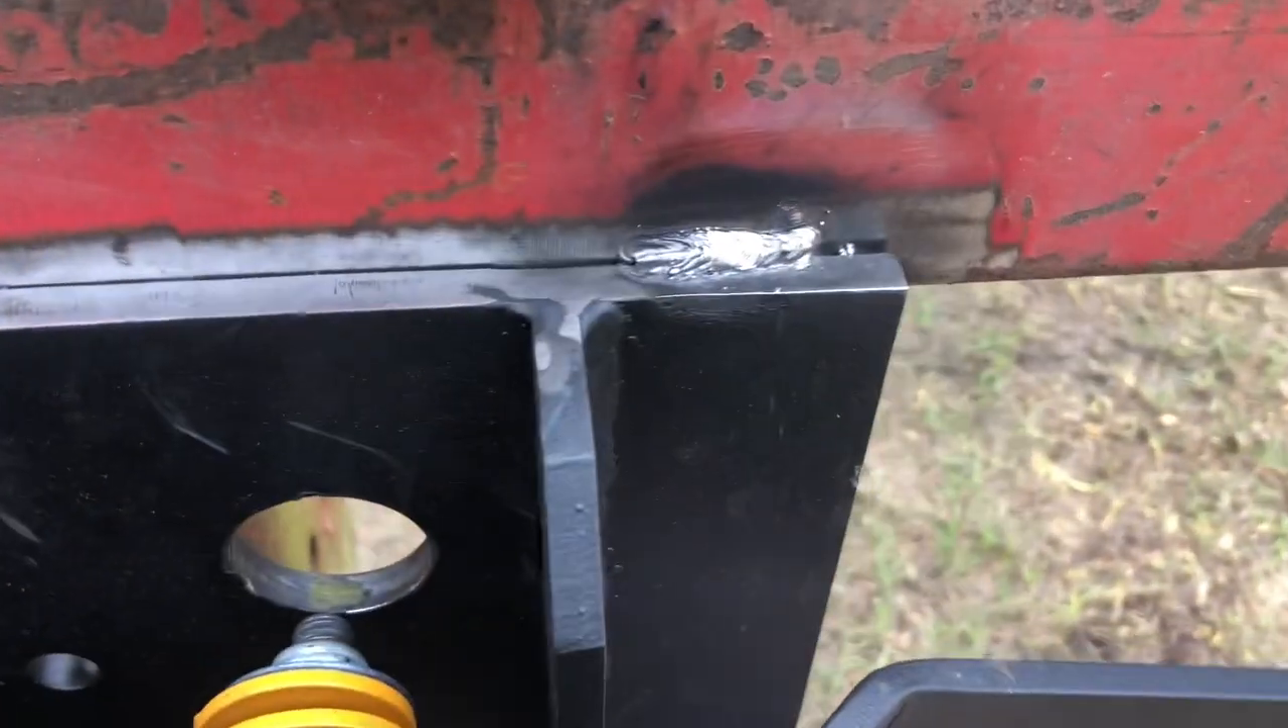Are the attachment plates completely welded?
No.